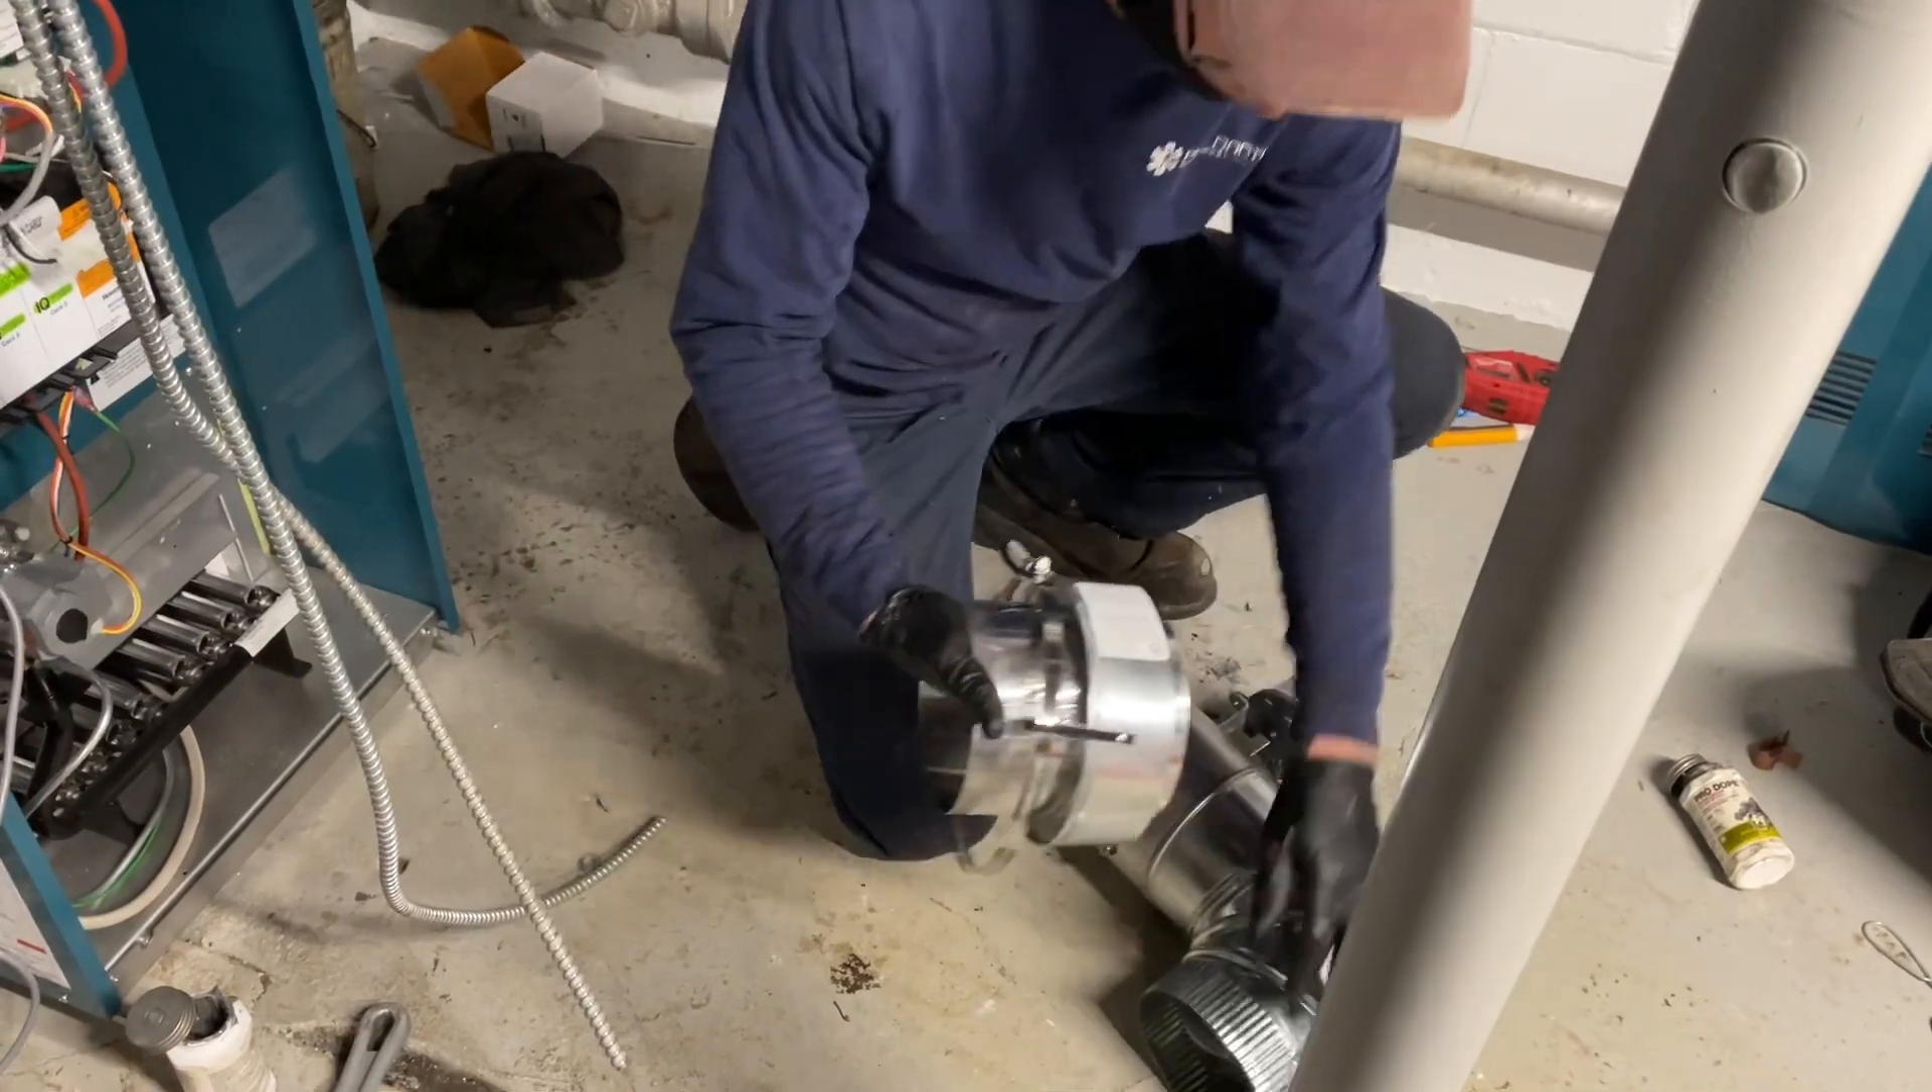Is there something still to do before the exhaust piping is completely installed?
Yes.